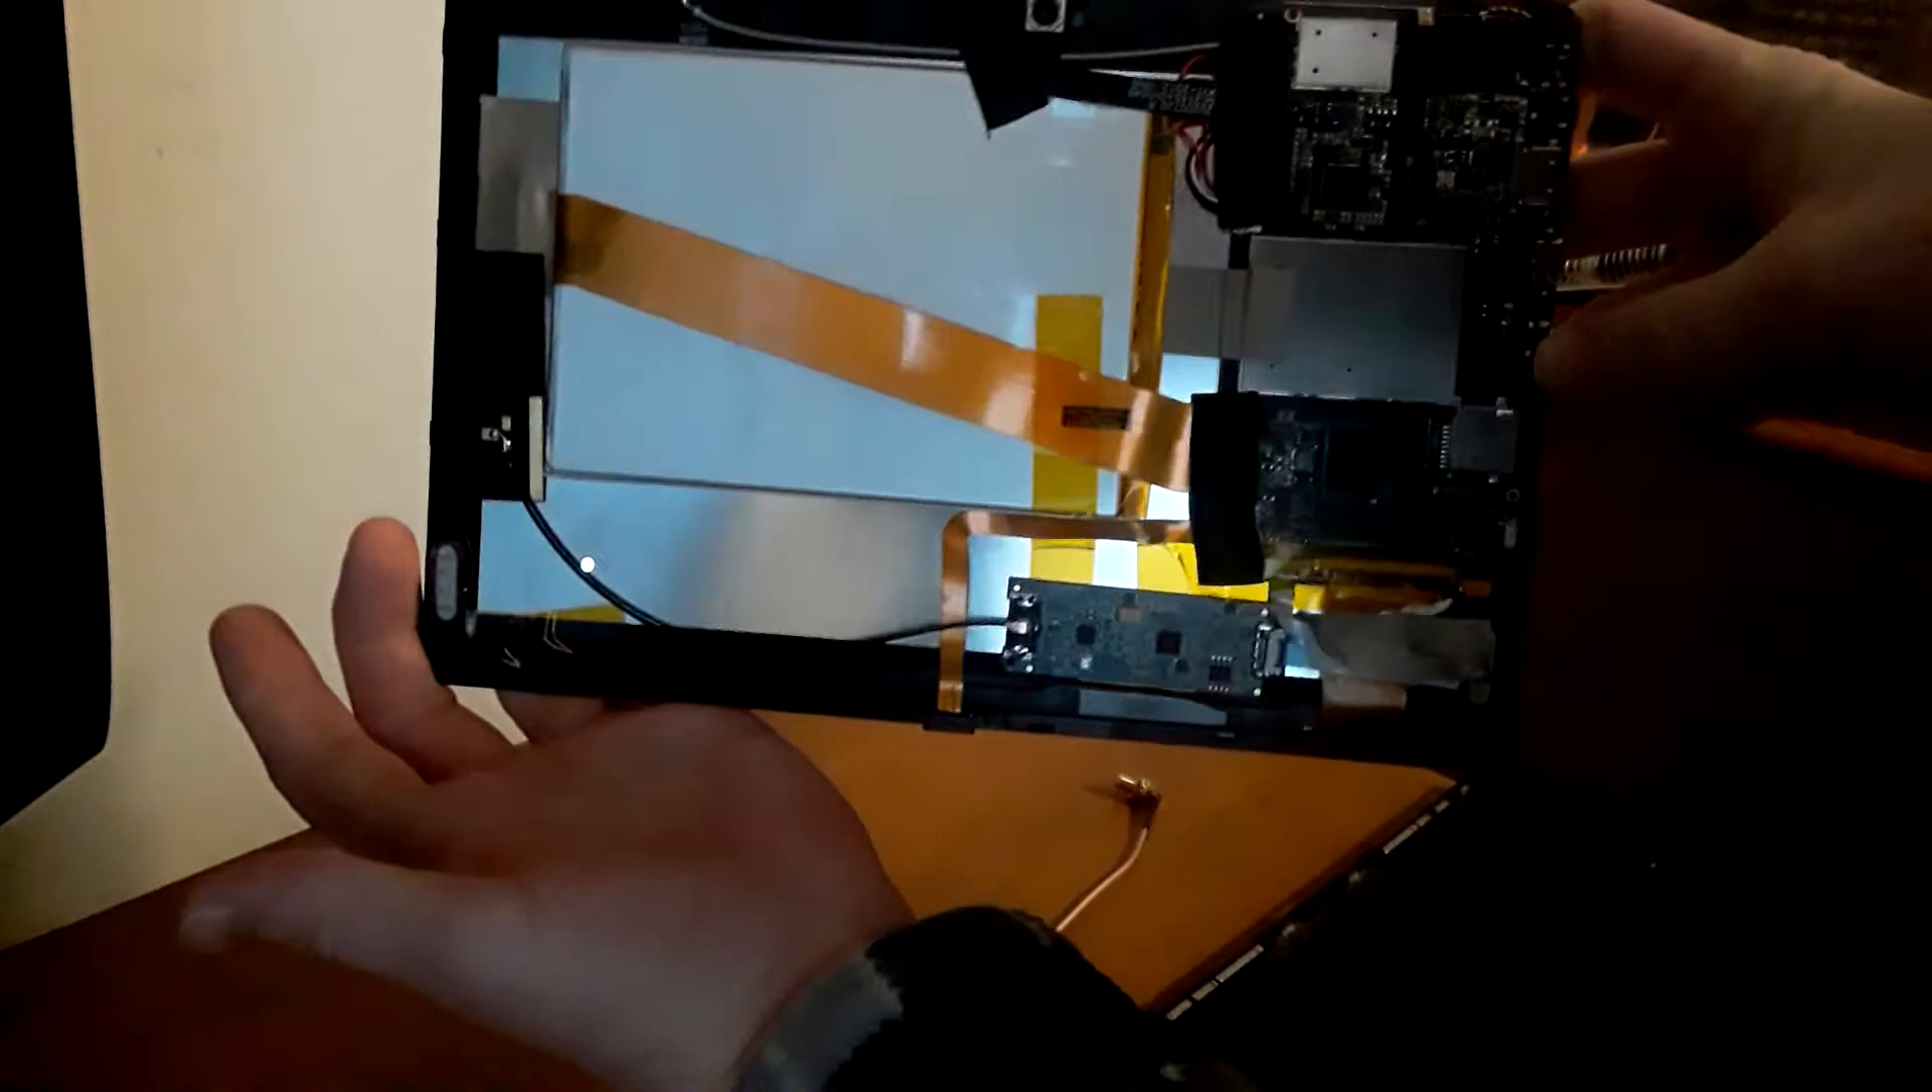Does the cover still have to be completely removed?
No.